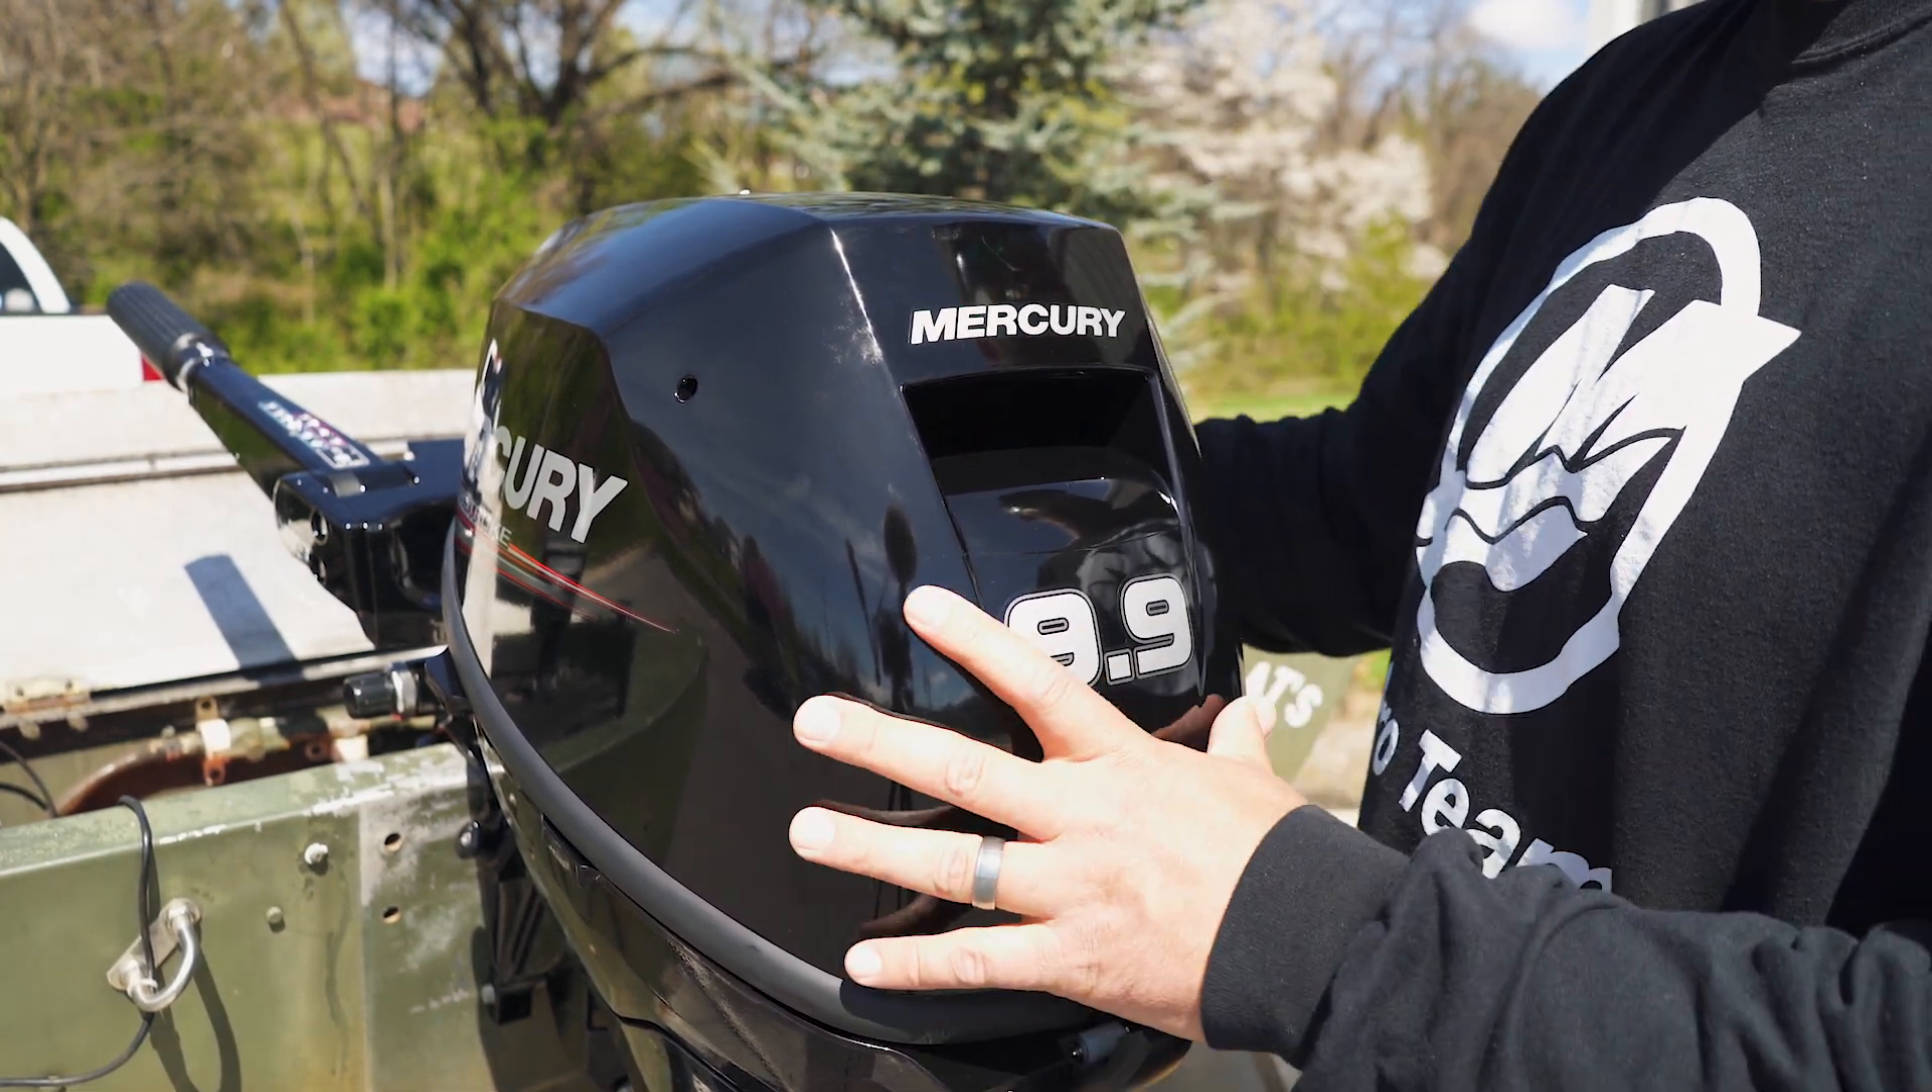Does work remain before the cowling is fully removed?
Yes.